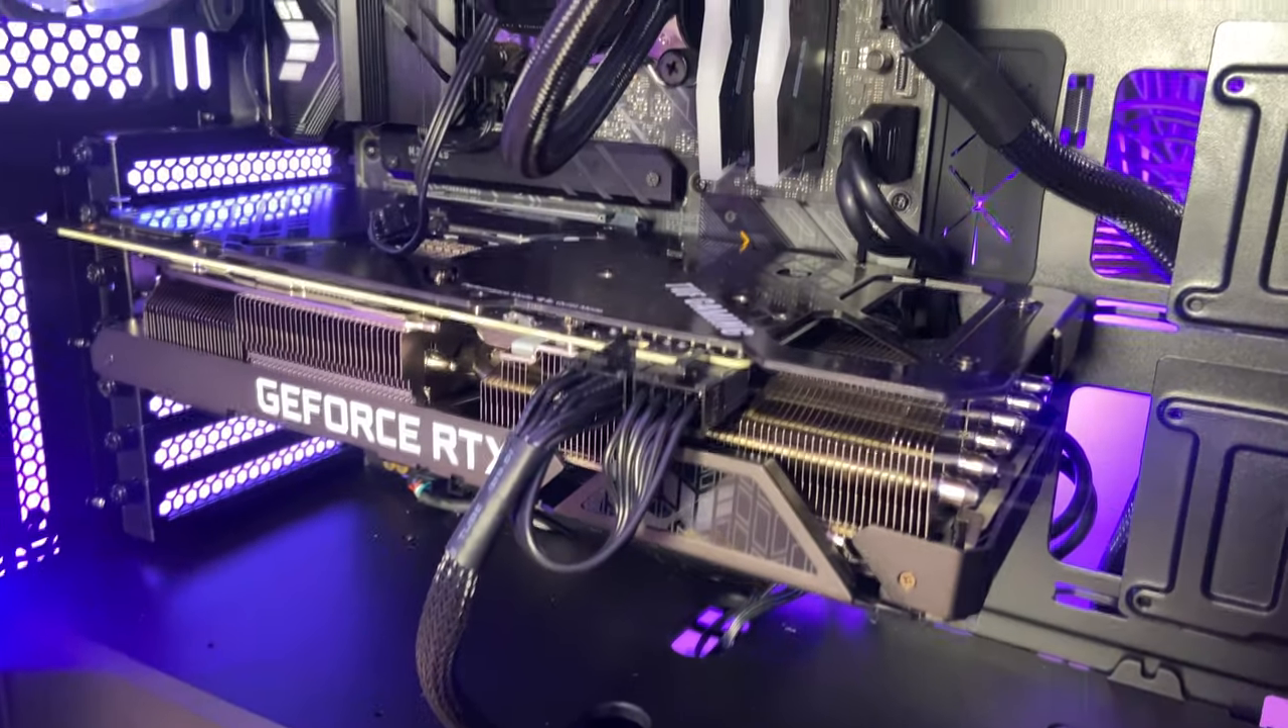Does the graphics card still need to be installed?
No.